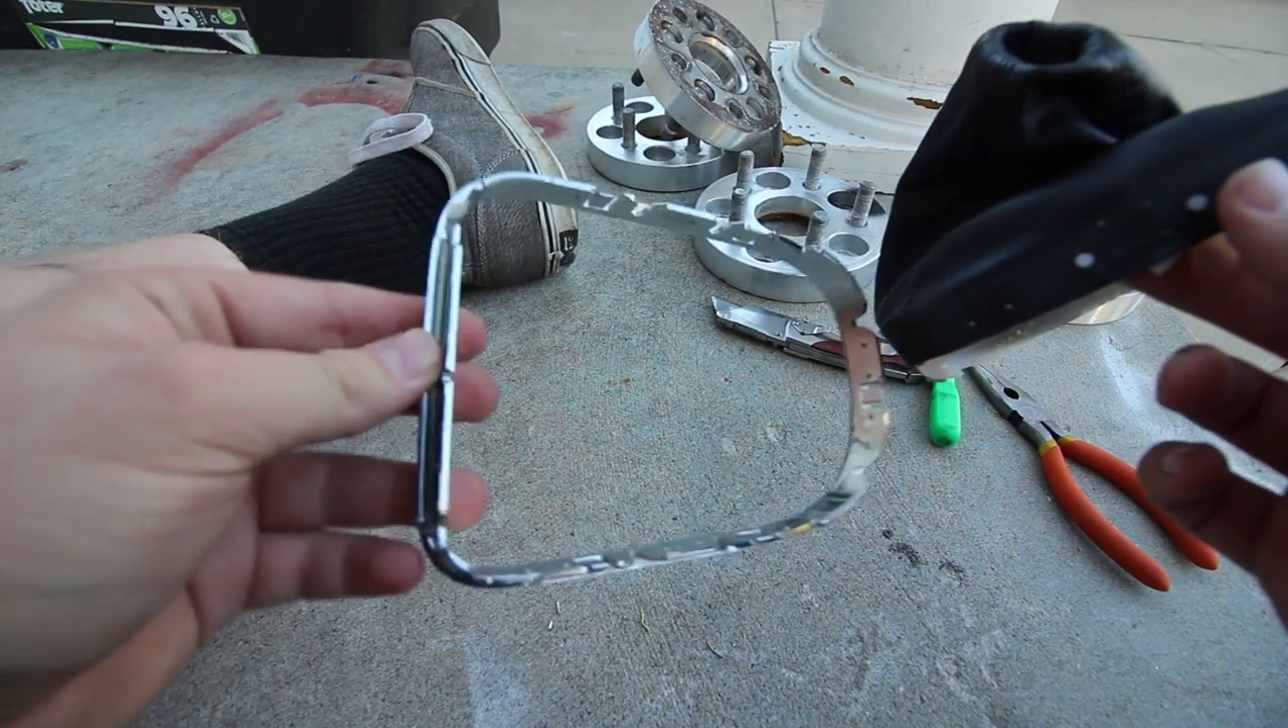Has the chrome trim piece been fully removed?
Yes.